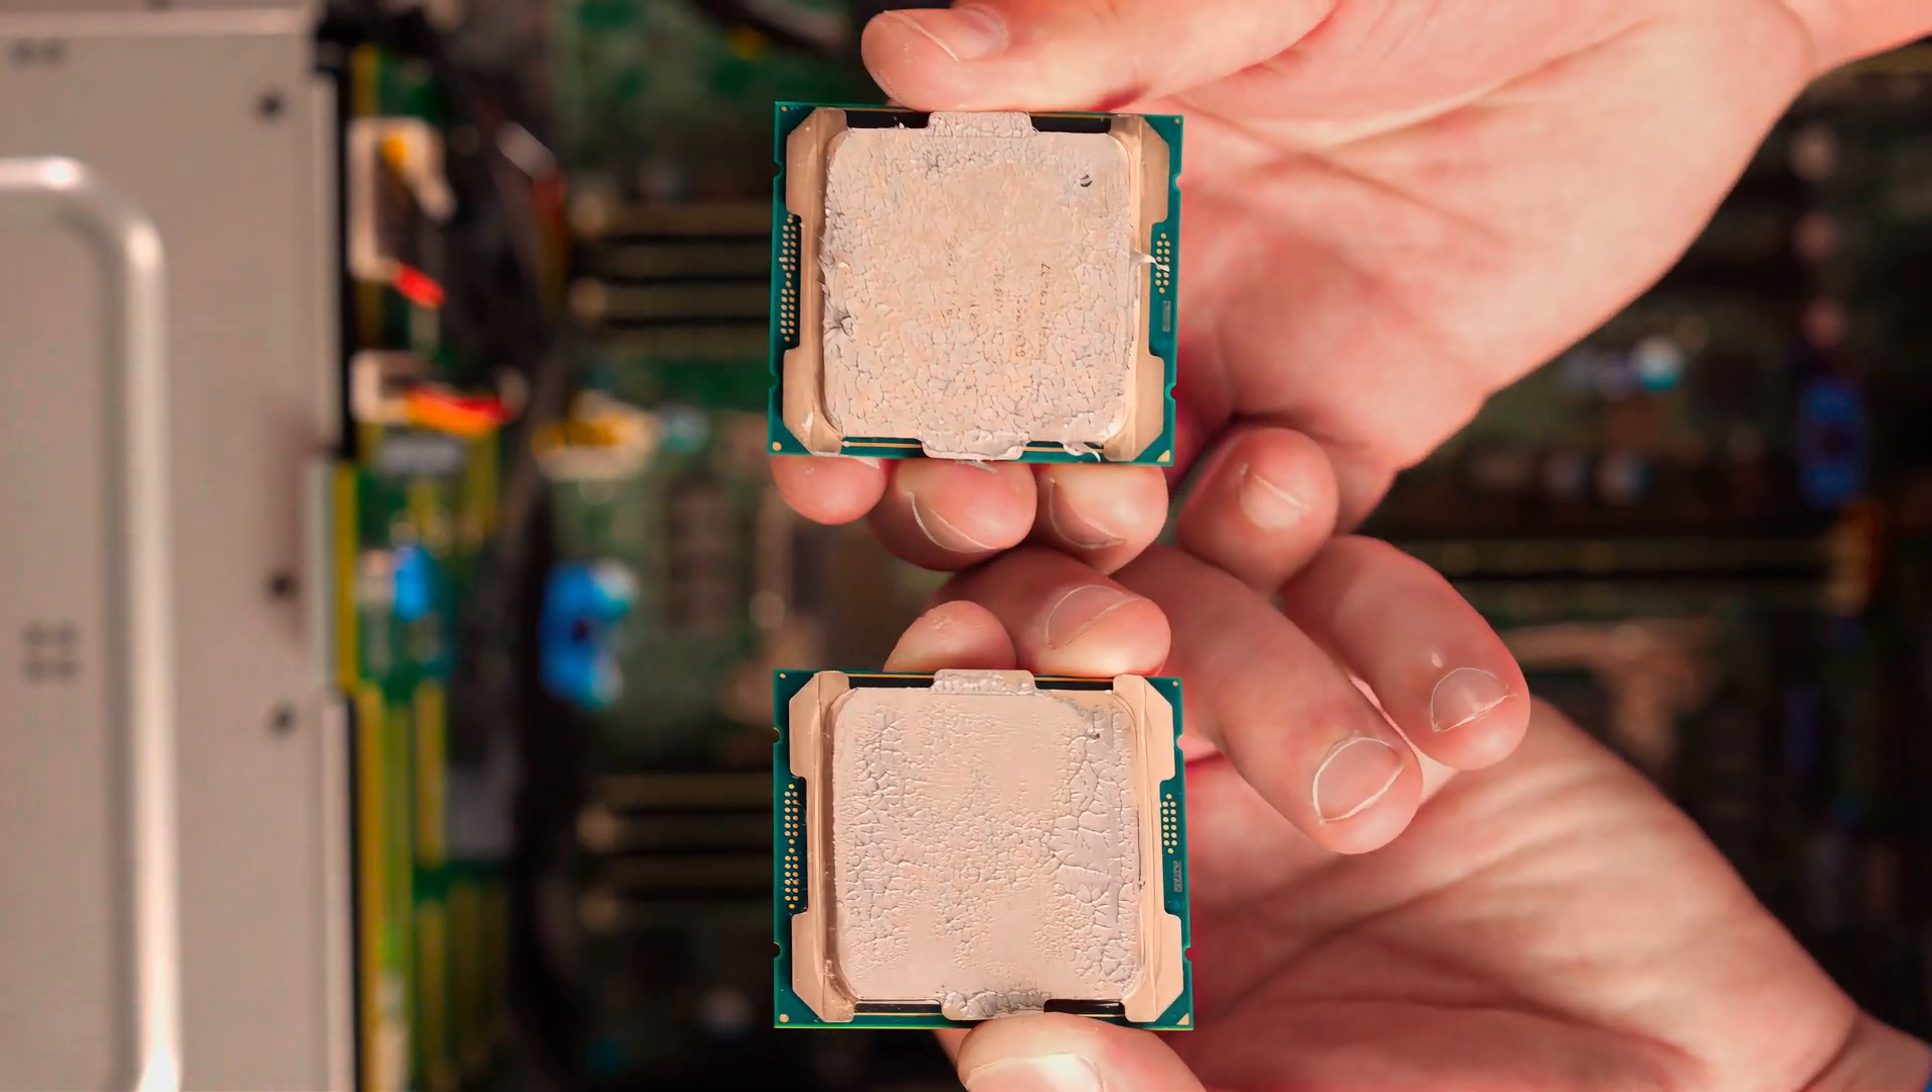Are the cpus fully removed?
Yes.